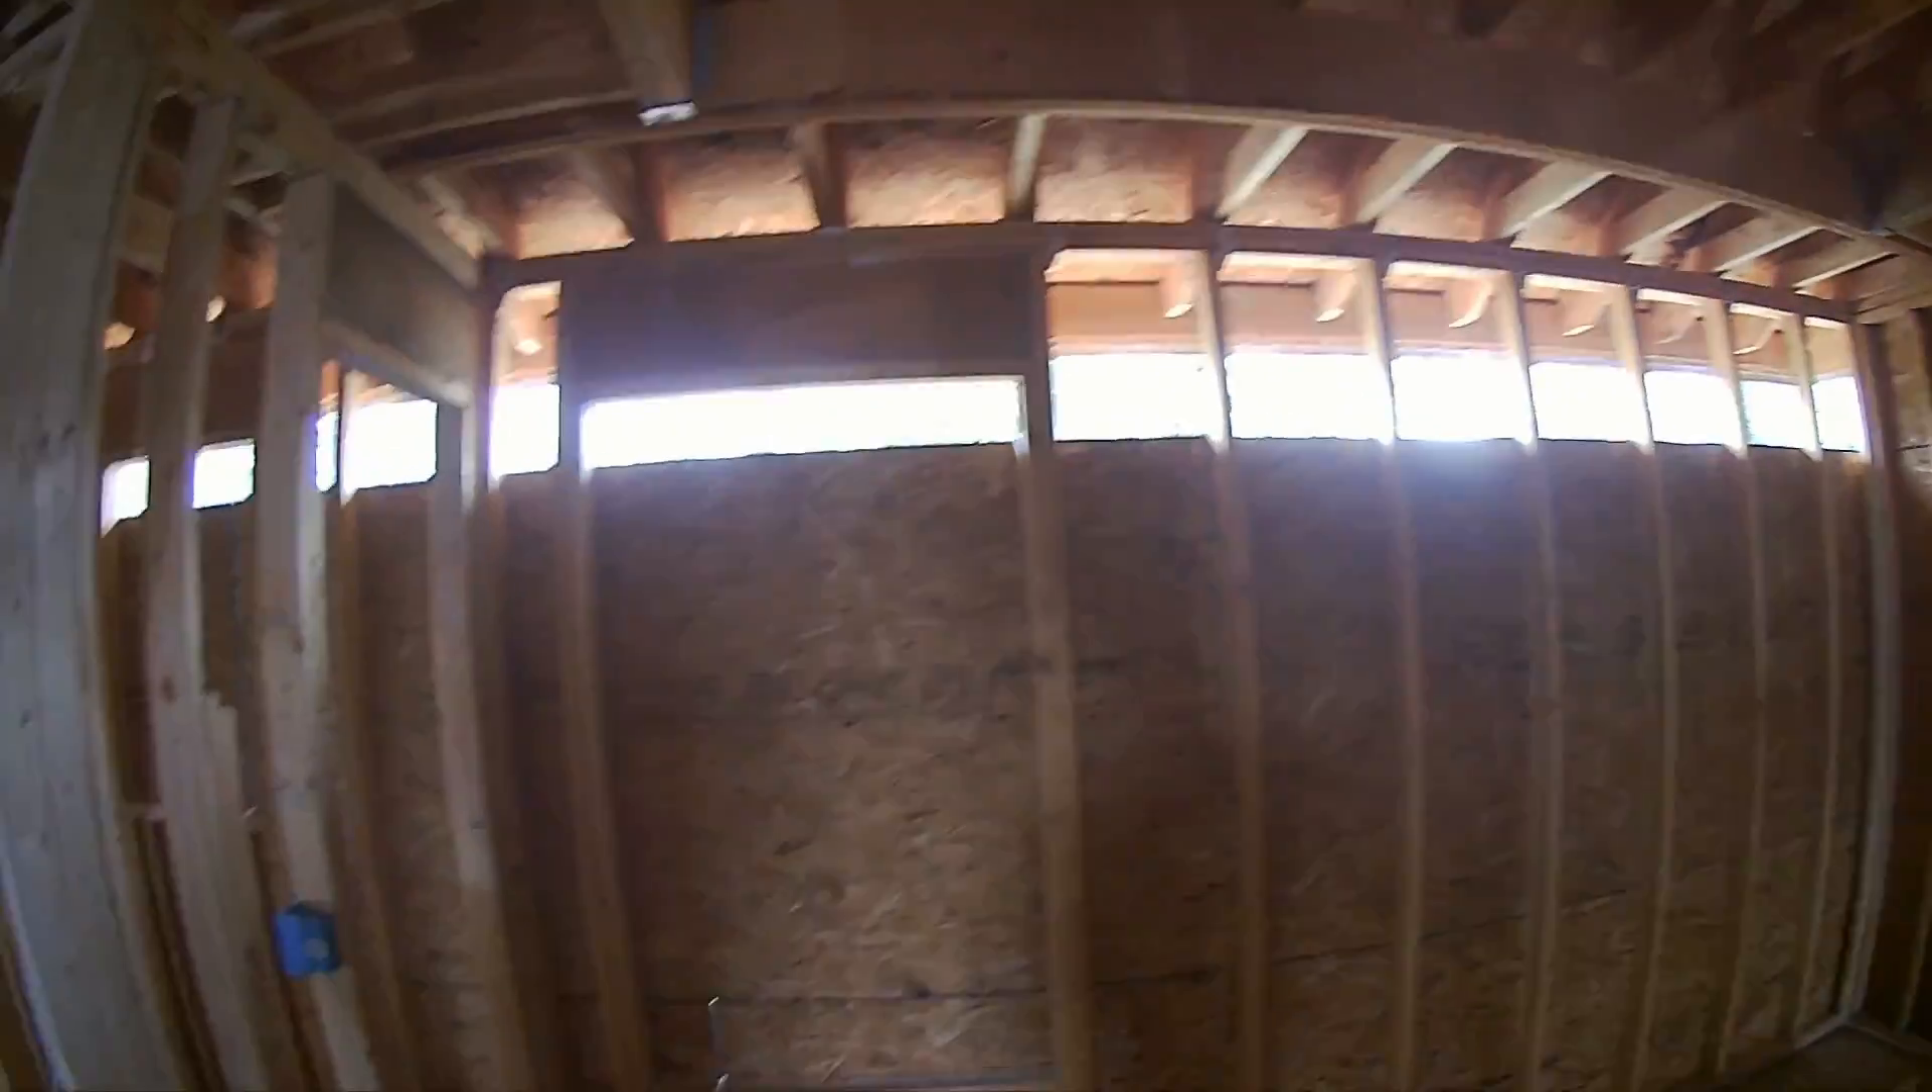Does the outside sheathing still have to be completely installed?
Yes.